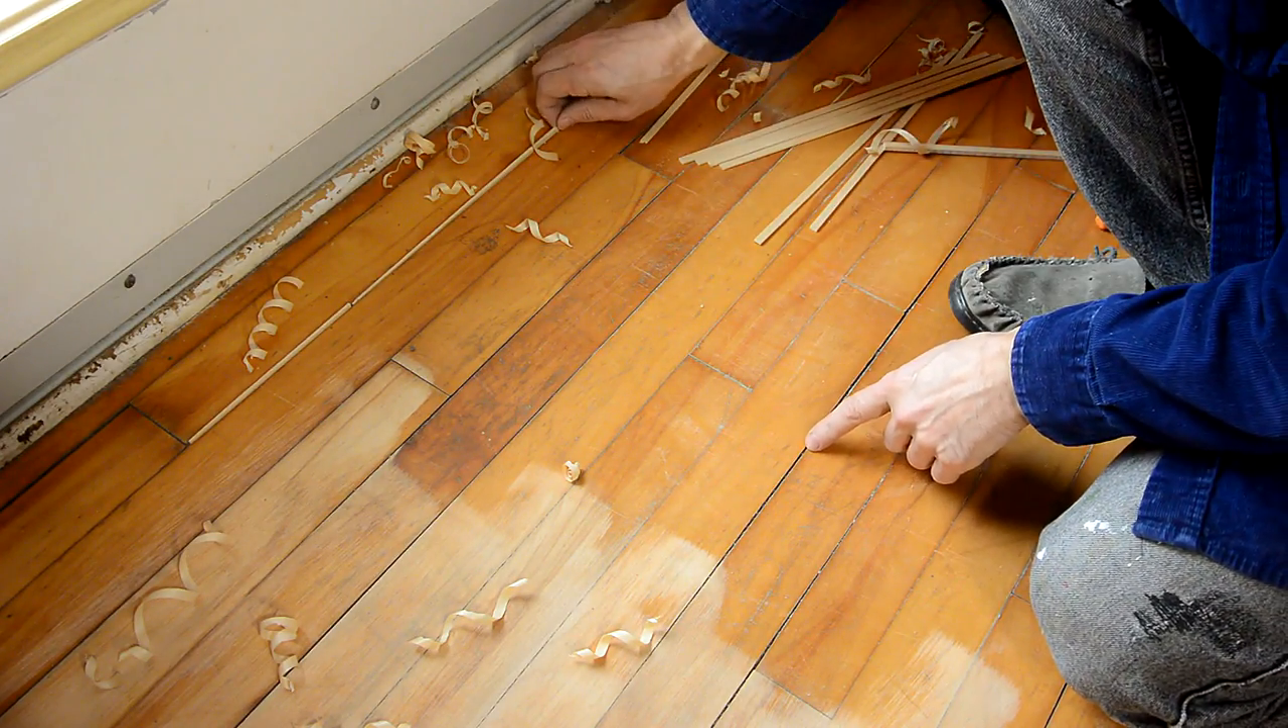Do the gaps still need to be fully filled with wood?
Yes.